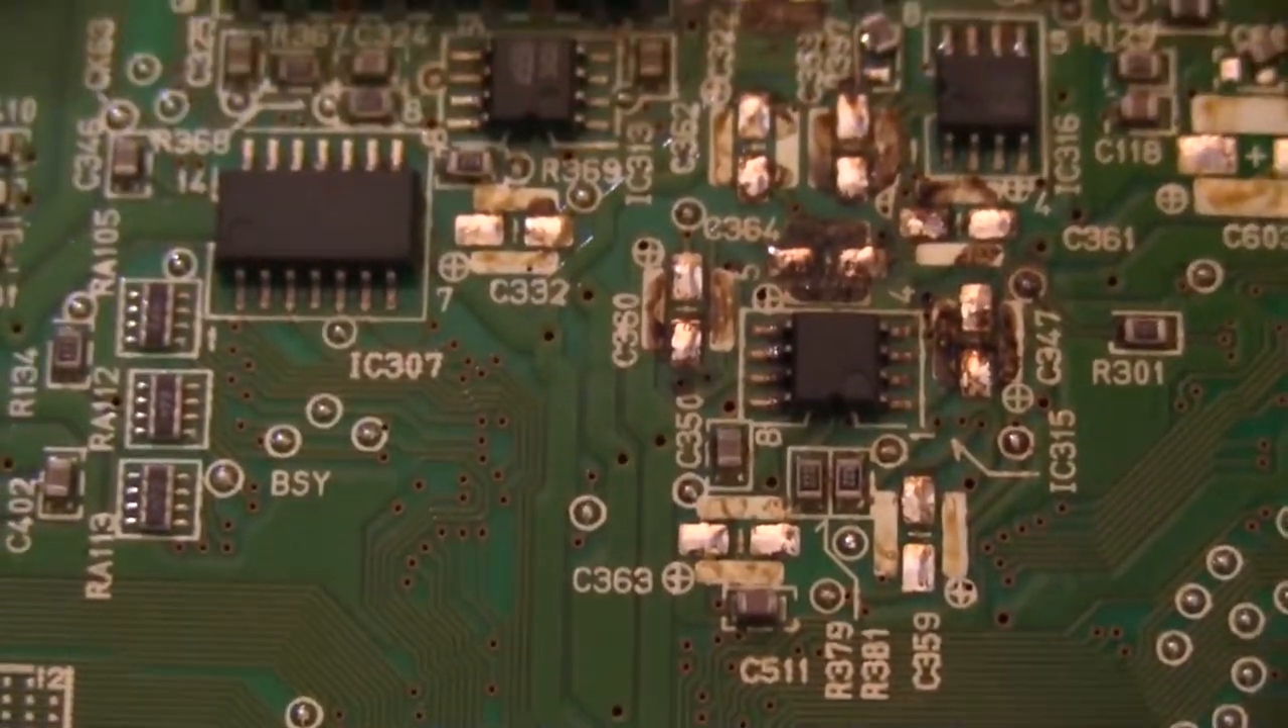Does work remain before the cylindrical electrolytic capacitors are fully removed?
No.